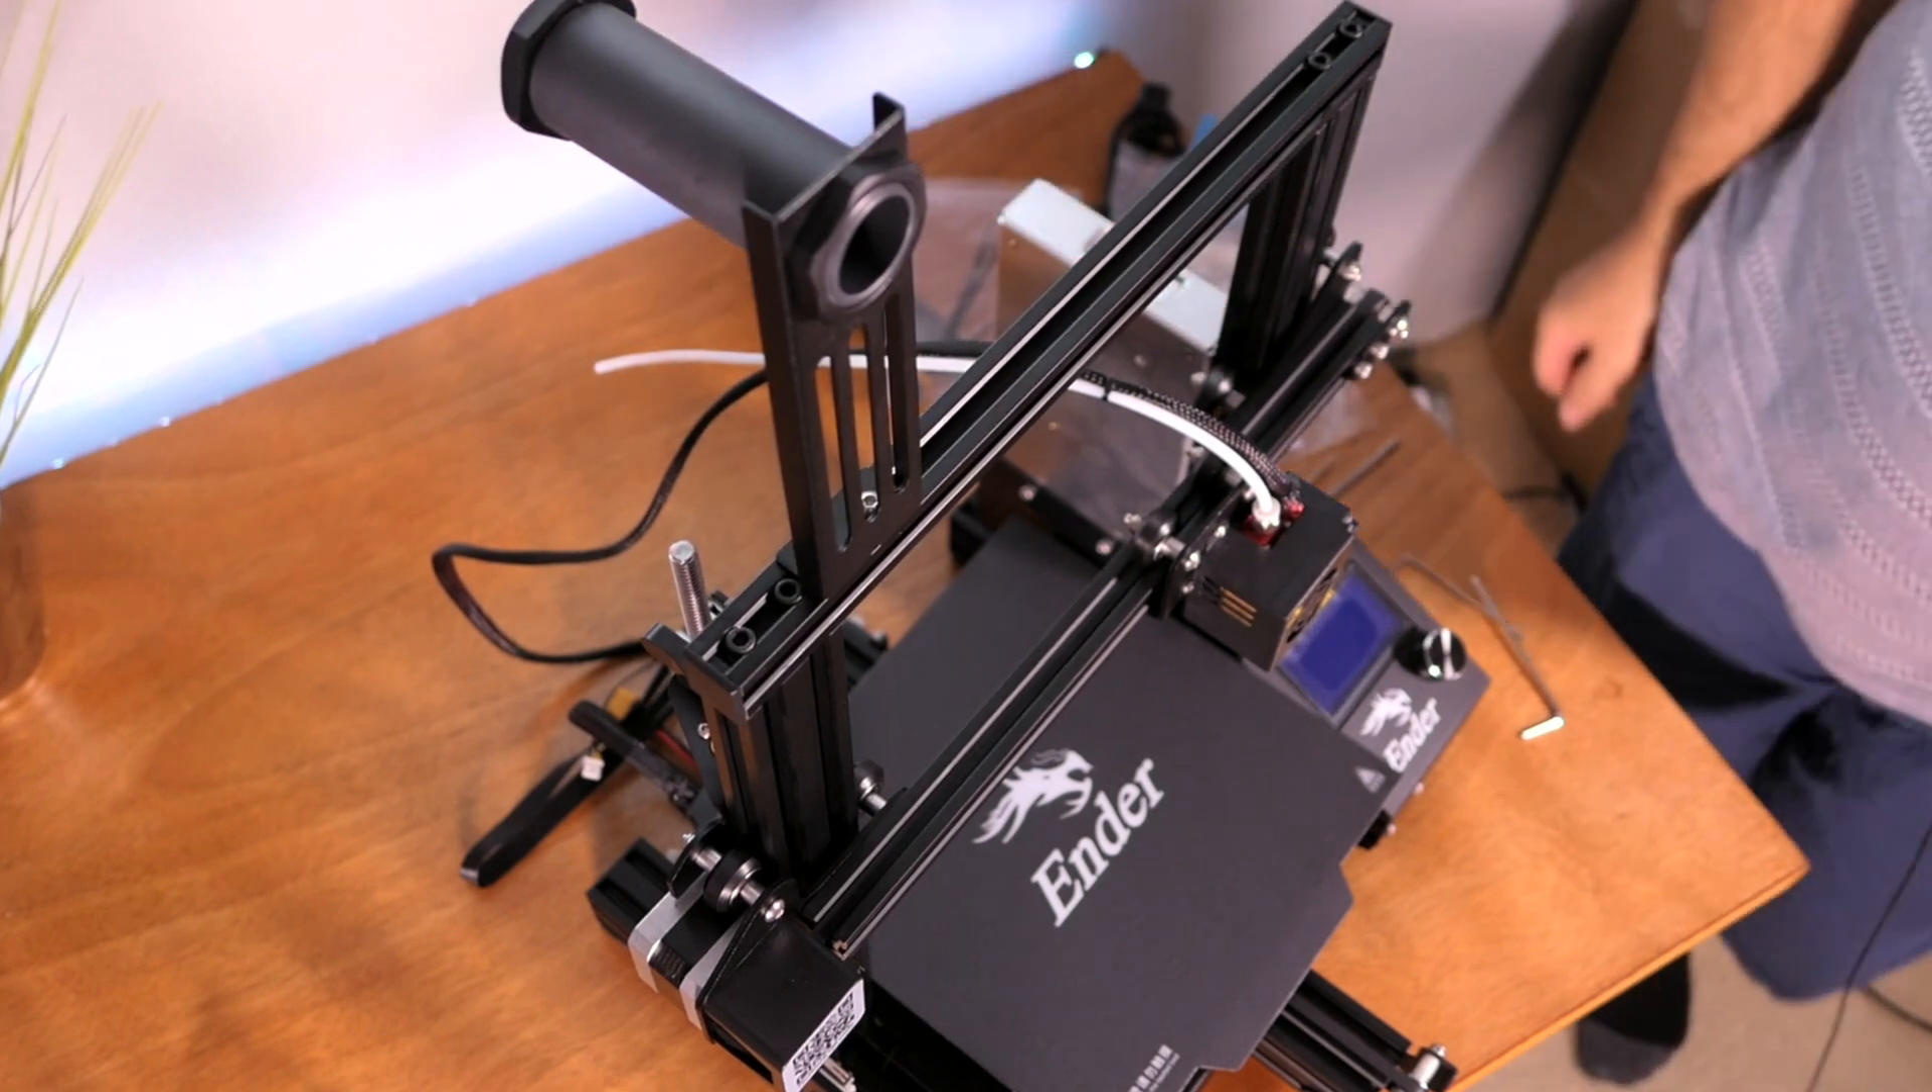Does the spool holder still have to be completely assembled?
No.